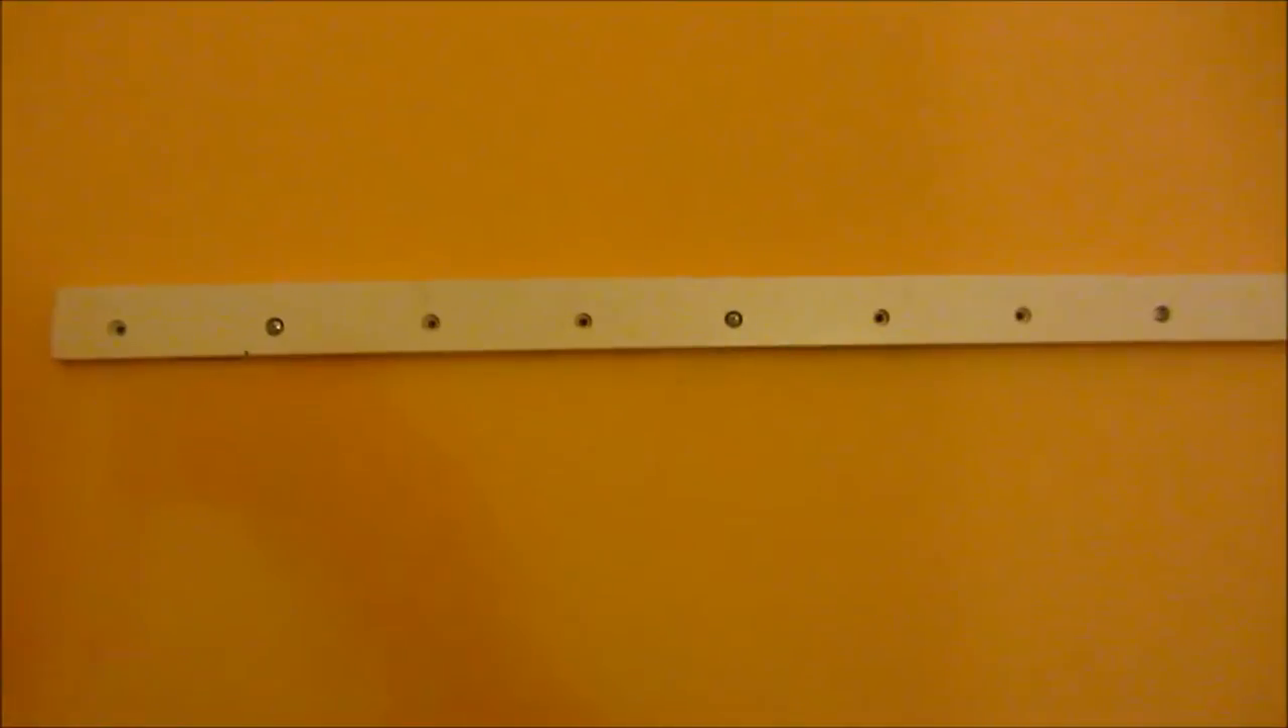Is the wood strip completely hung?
Yes.